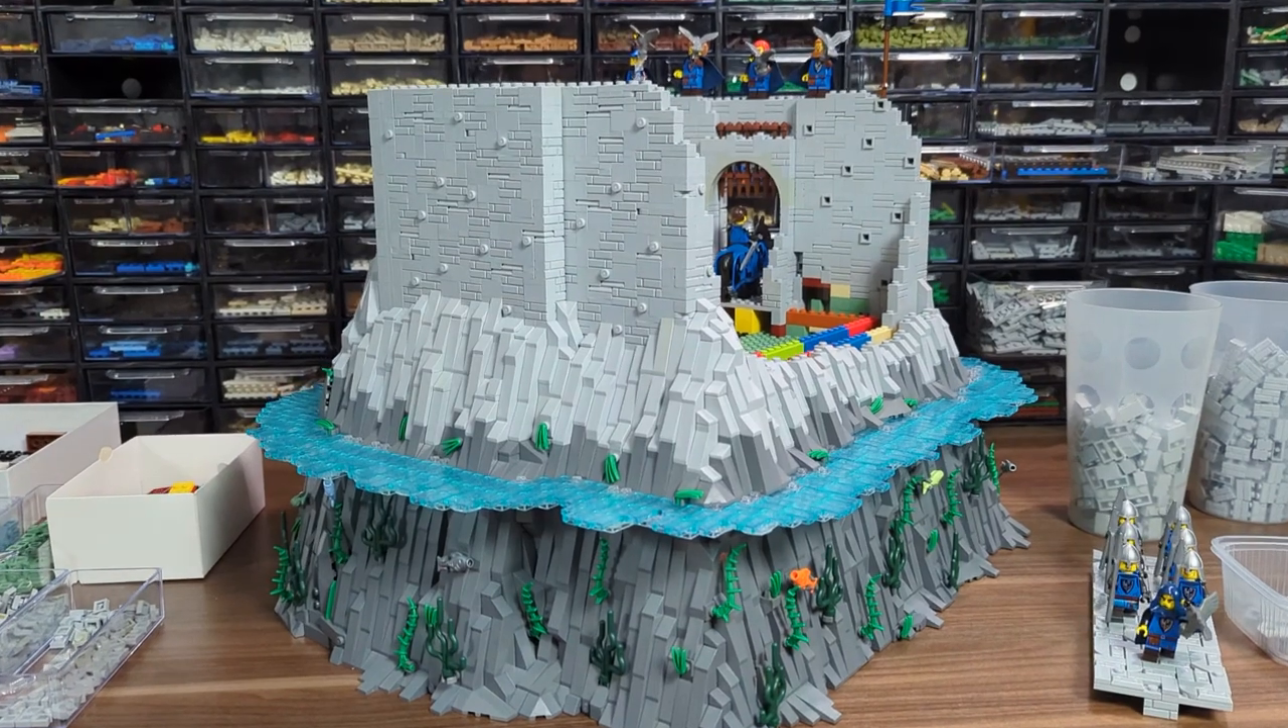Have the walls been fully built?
No.